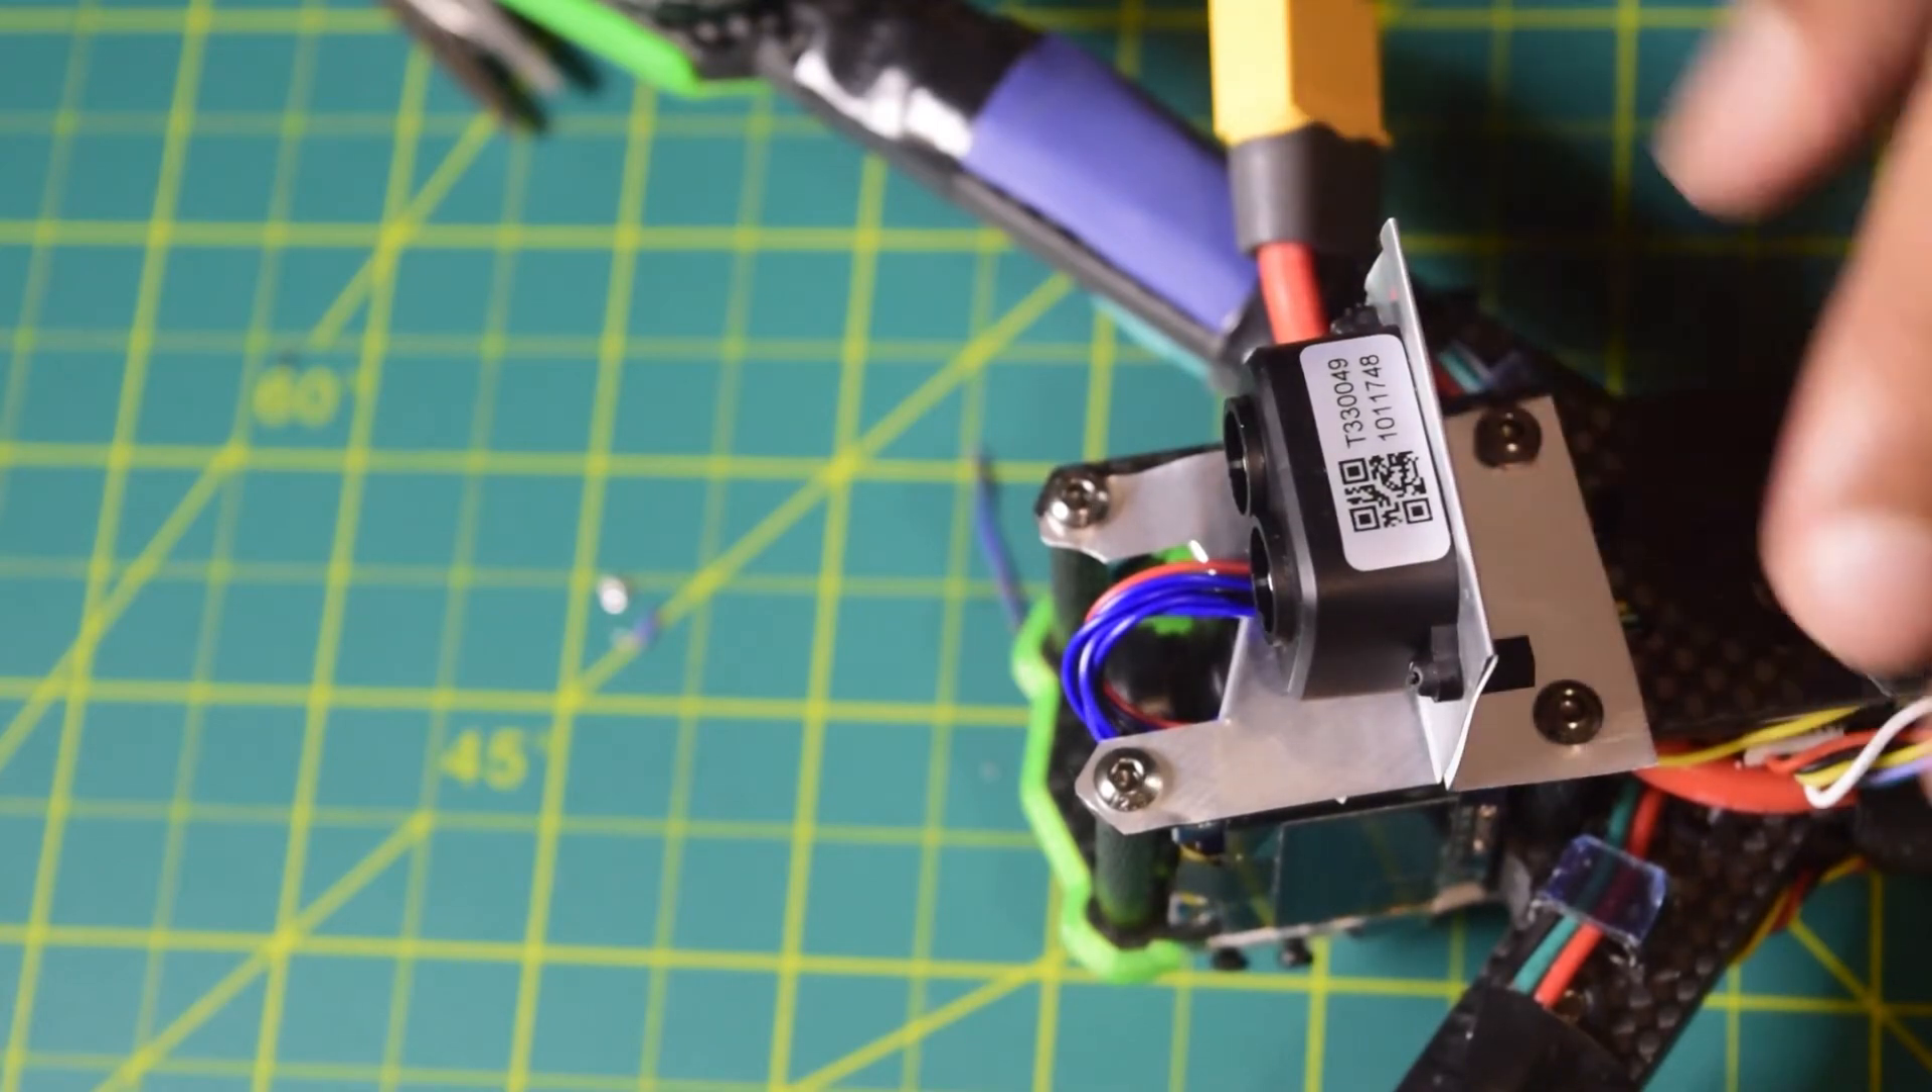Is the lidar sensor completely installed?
Yes.